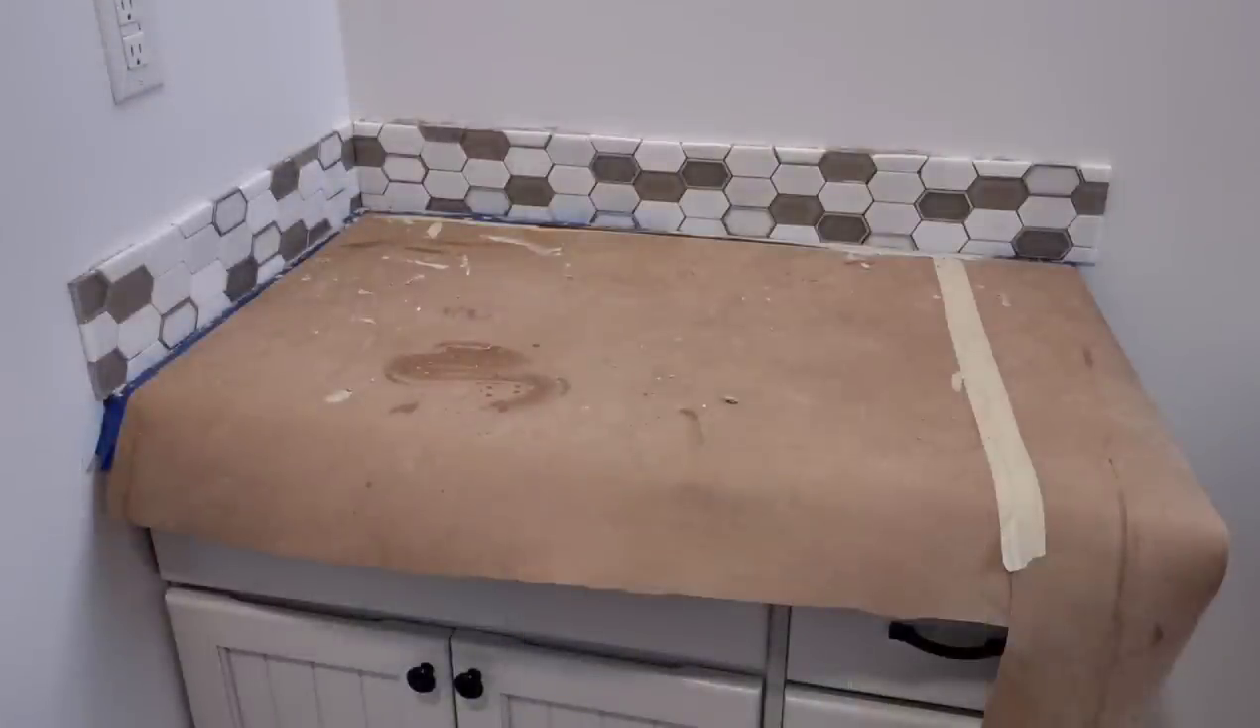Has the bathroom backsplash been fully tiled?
Yes.